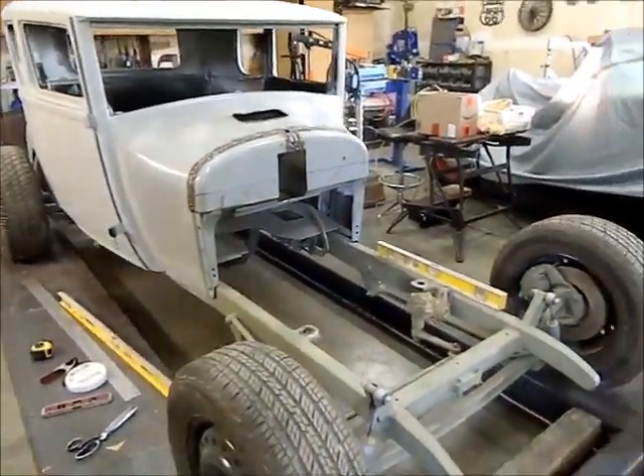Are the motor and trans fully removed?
Yes.